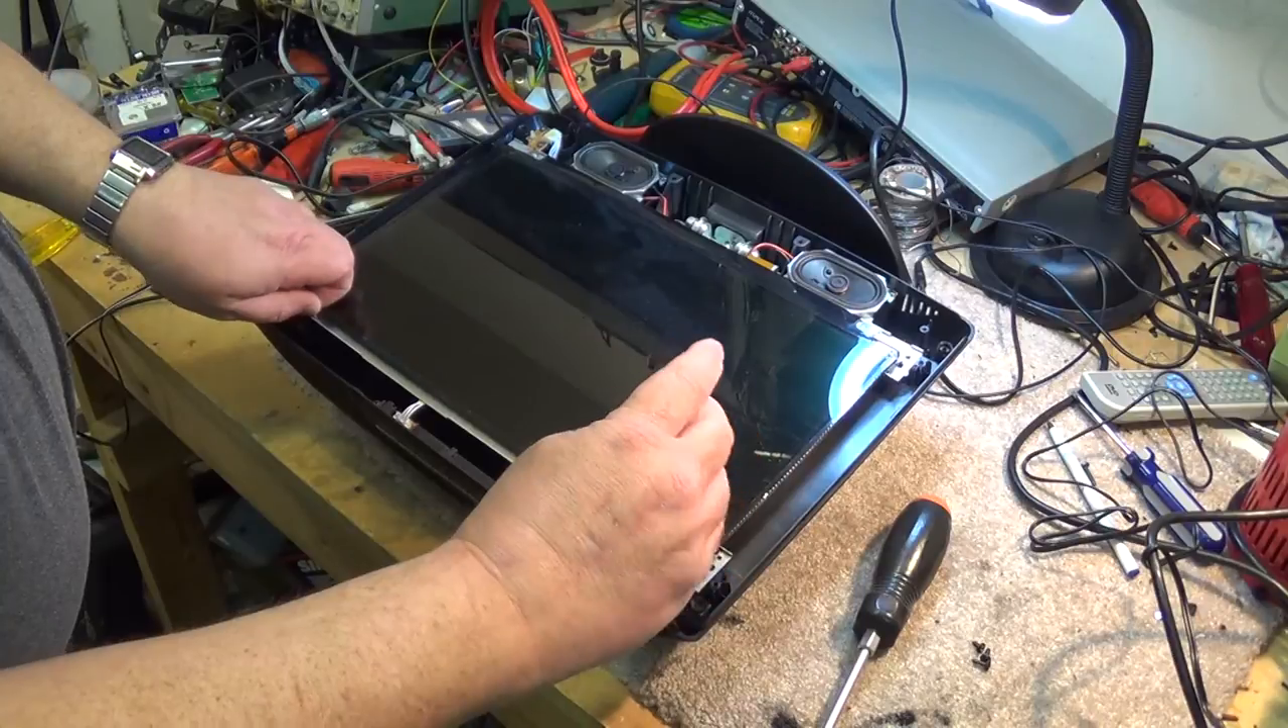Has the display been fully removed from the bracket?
No.